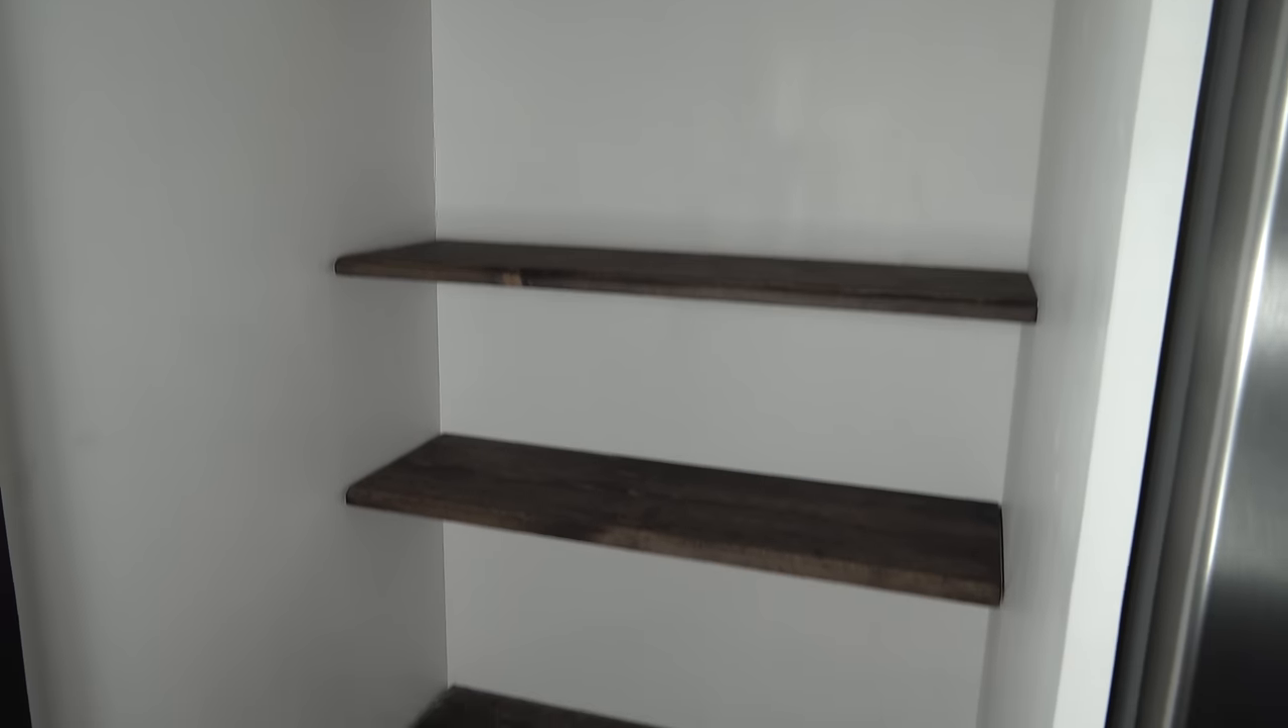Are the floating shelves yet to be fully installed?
No.